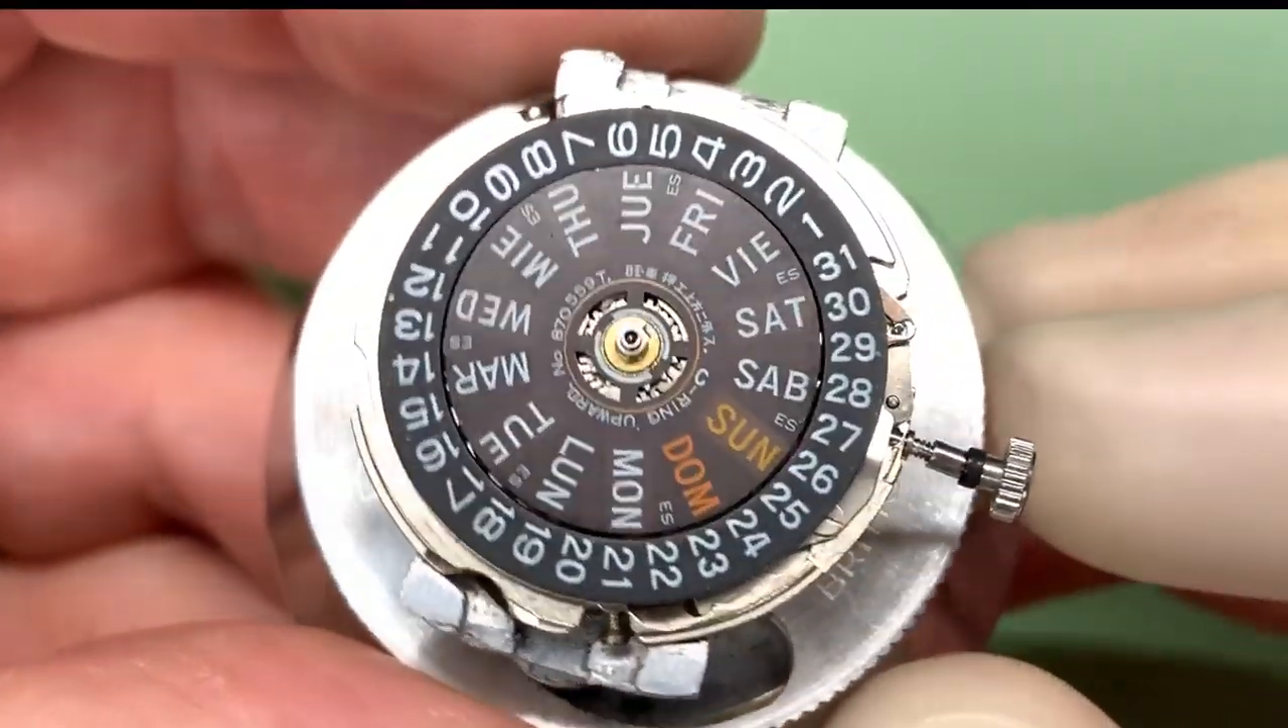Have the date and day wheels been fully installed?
Yes.